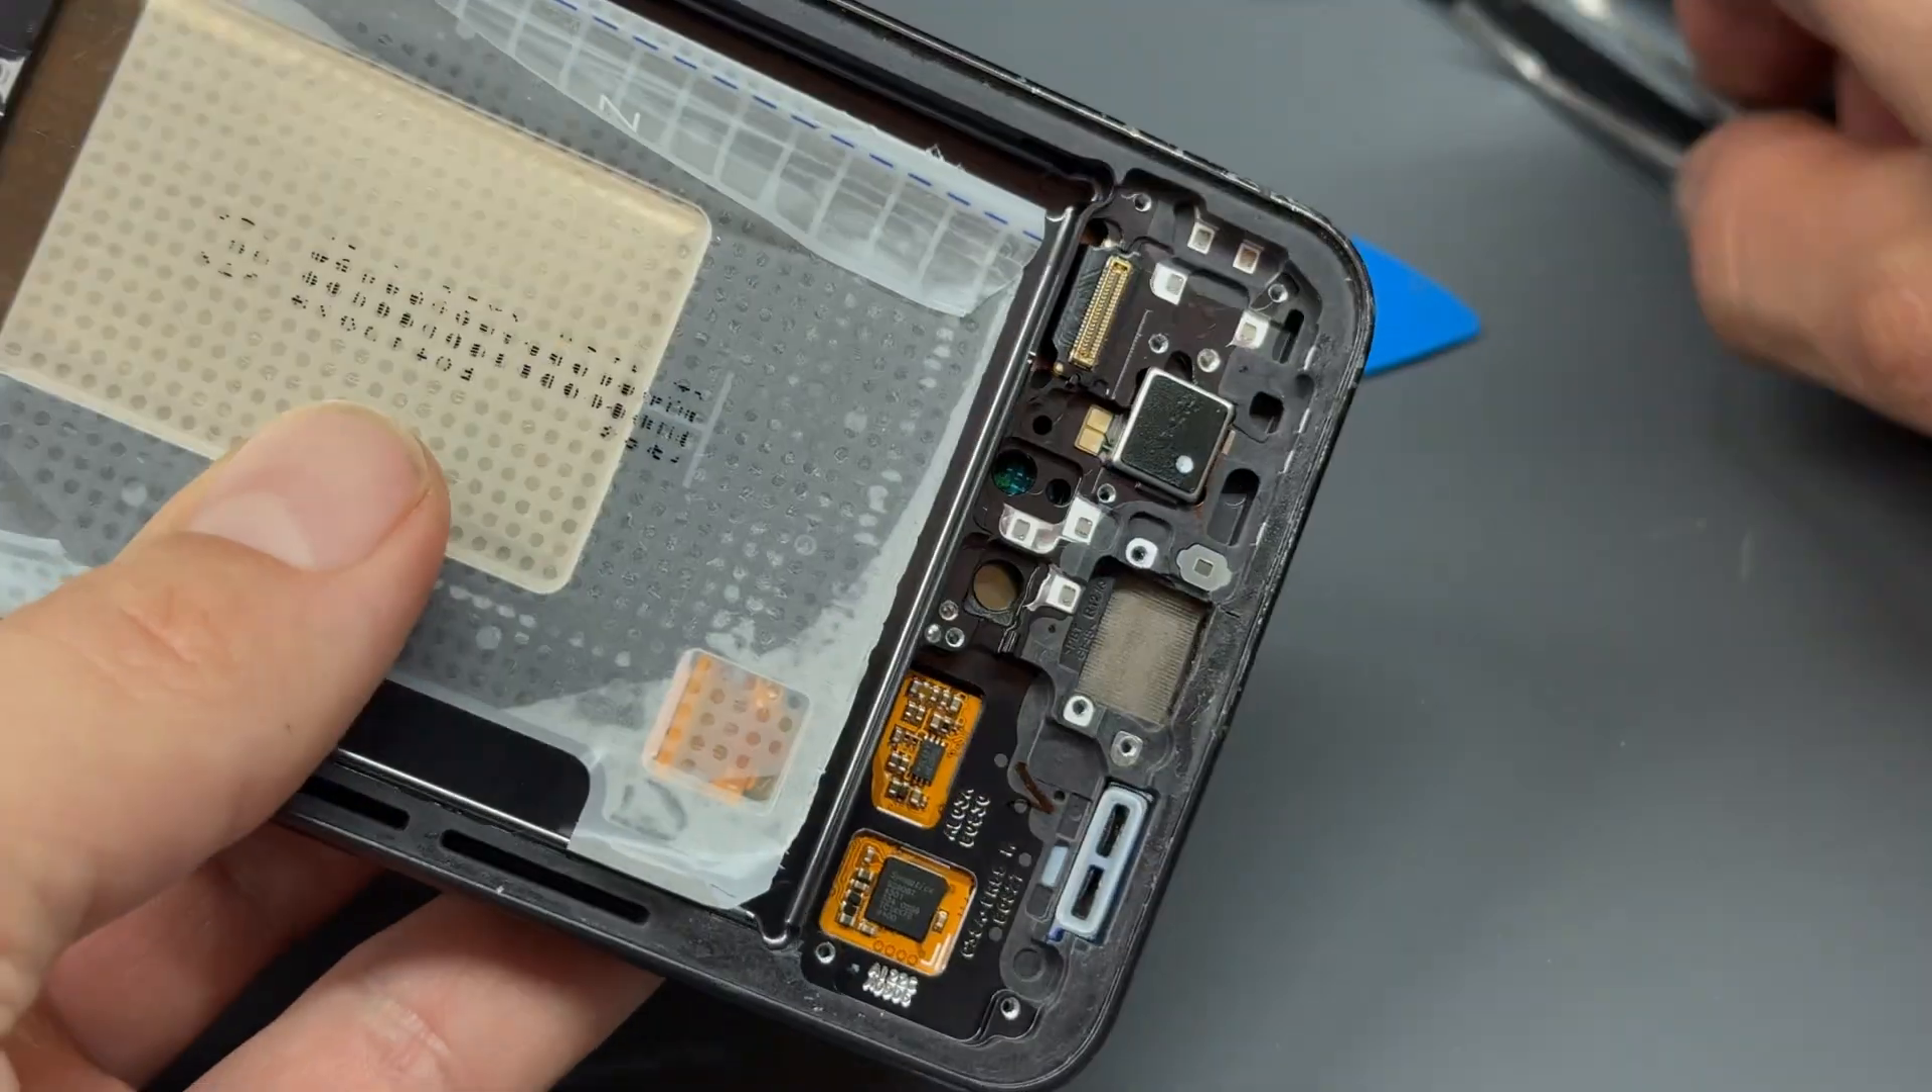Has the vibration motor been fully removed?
No.